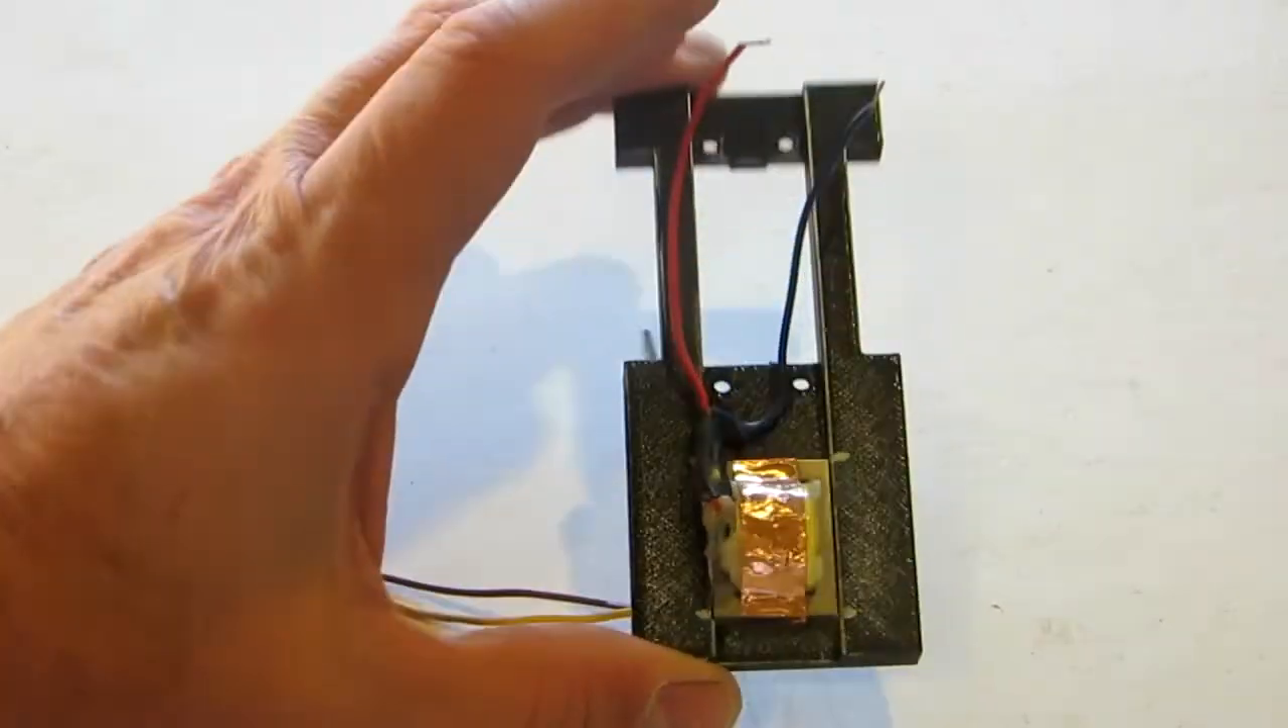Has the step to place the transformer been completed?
Yes.